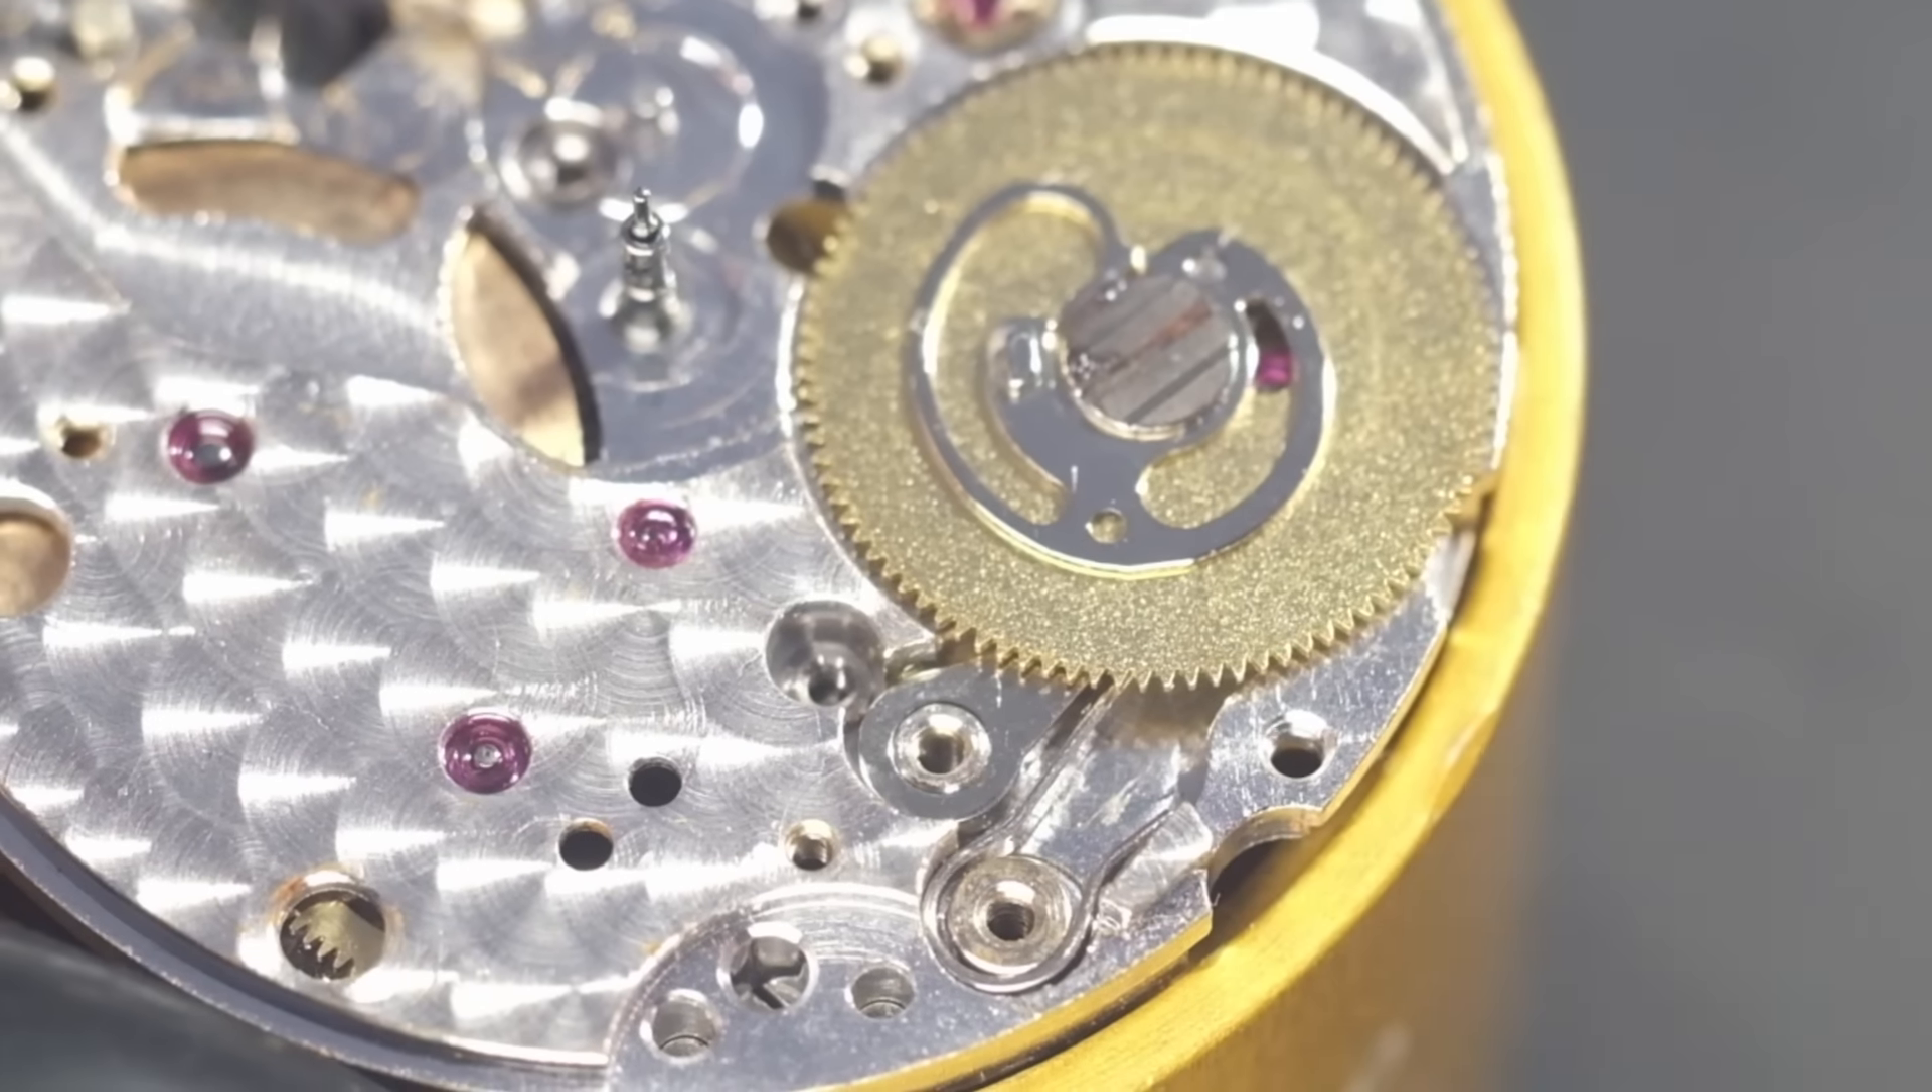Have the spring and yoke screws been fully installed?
No.